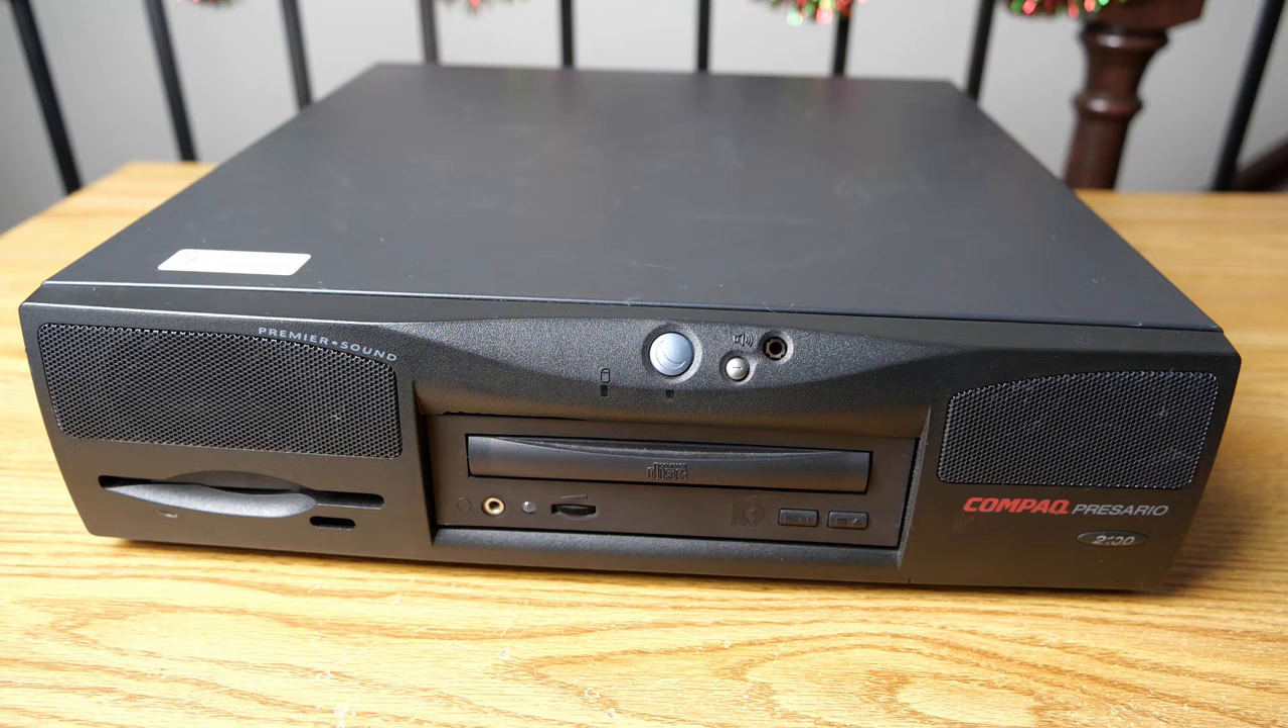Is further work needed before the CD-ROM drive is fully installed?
No.